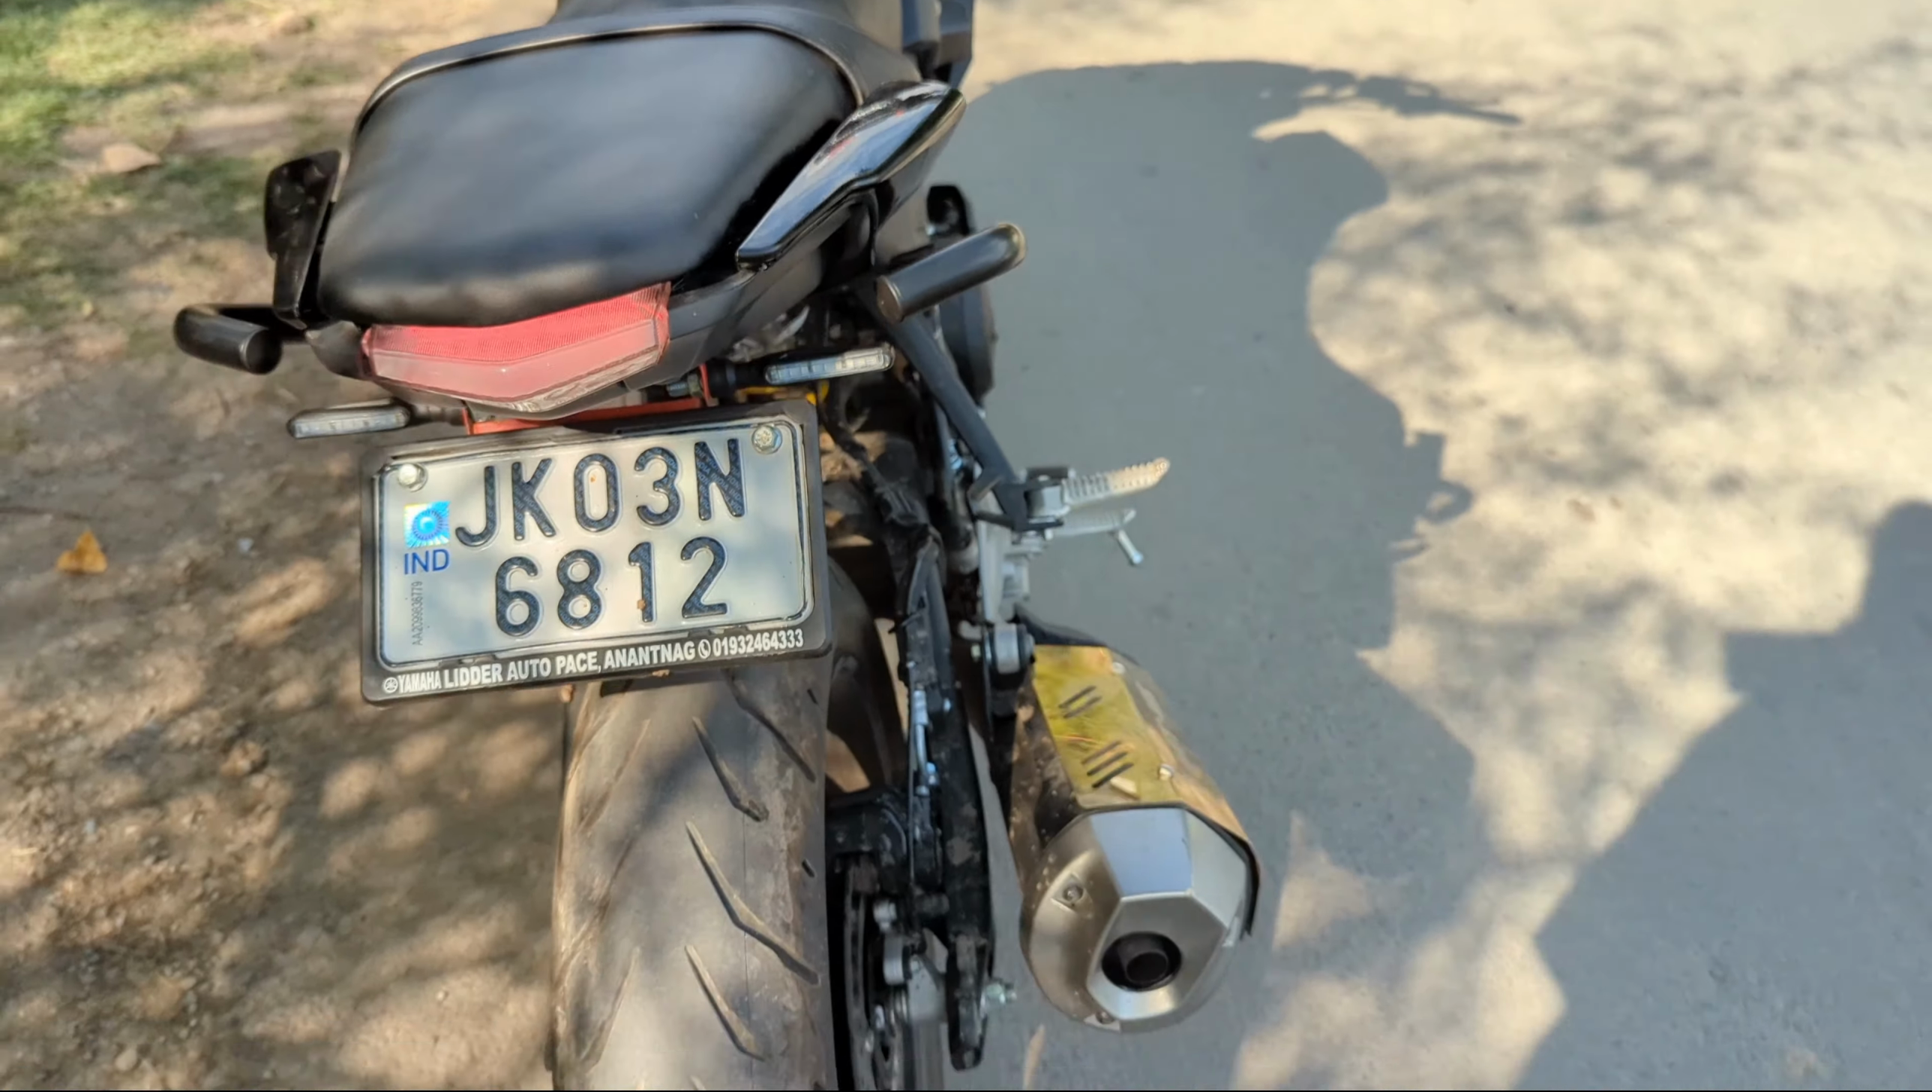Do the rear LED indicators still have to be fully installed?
No.